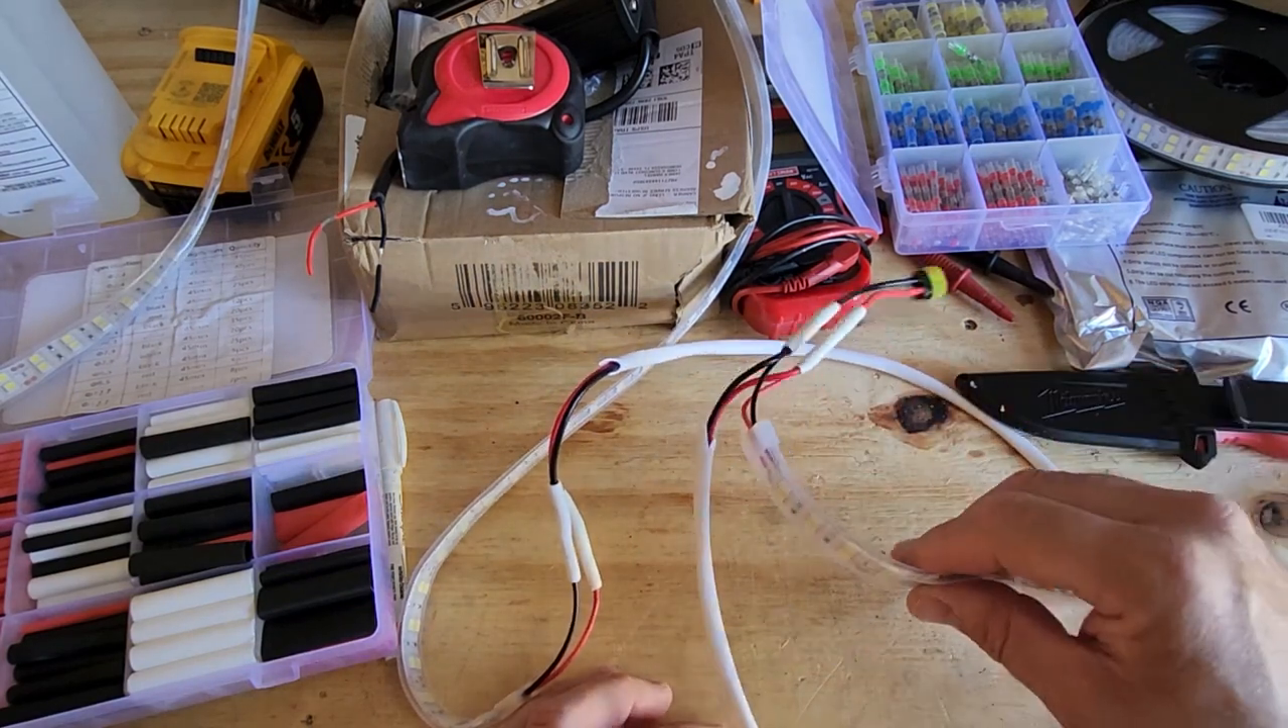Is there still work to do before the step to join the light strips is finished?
No.